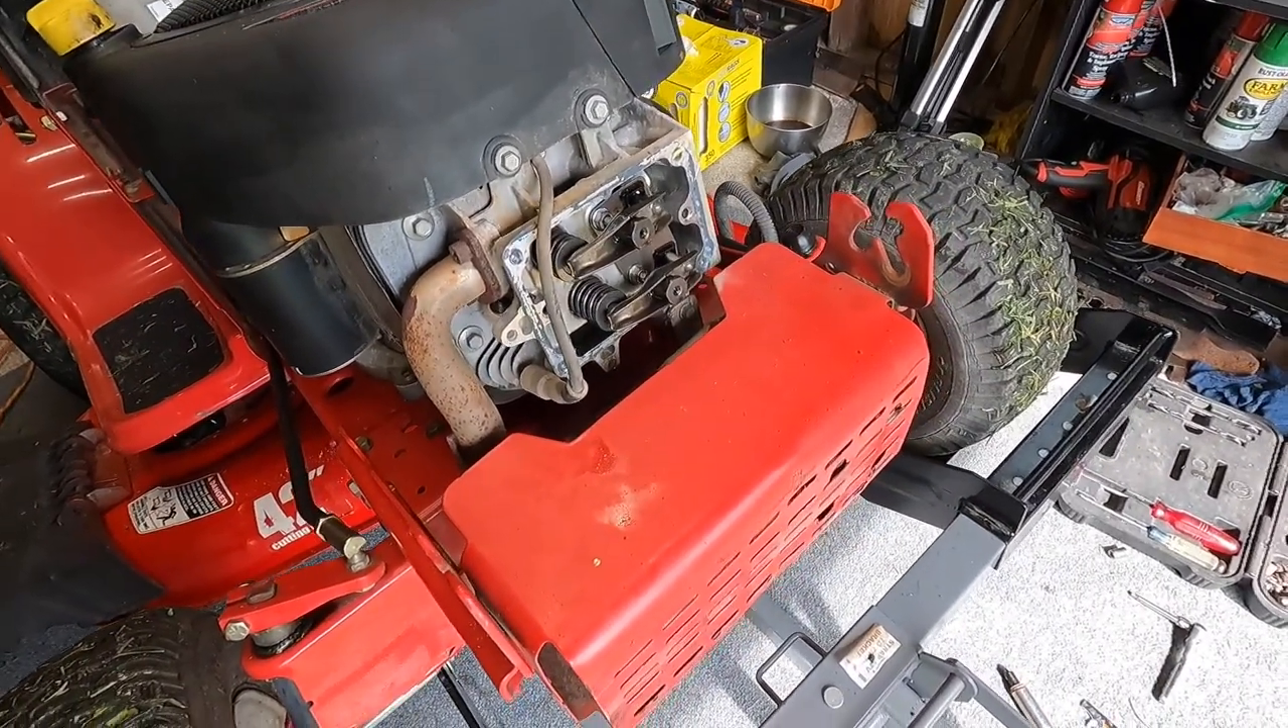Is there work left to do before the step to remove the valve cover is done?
No.